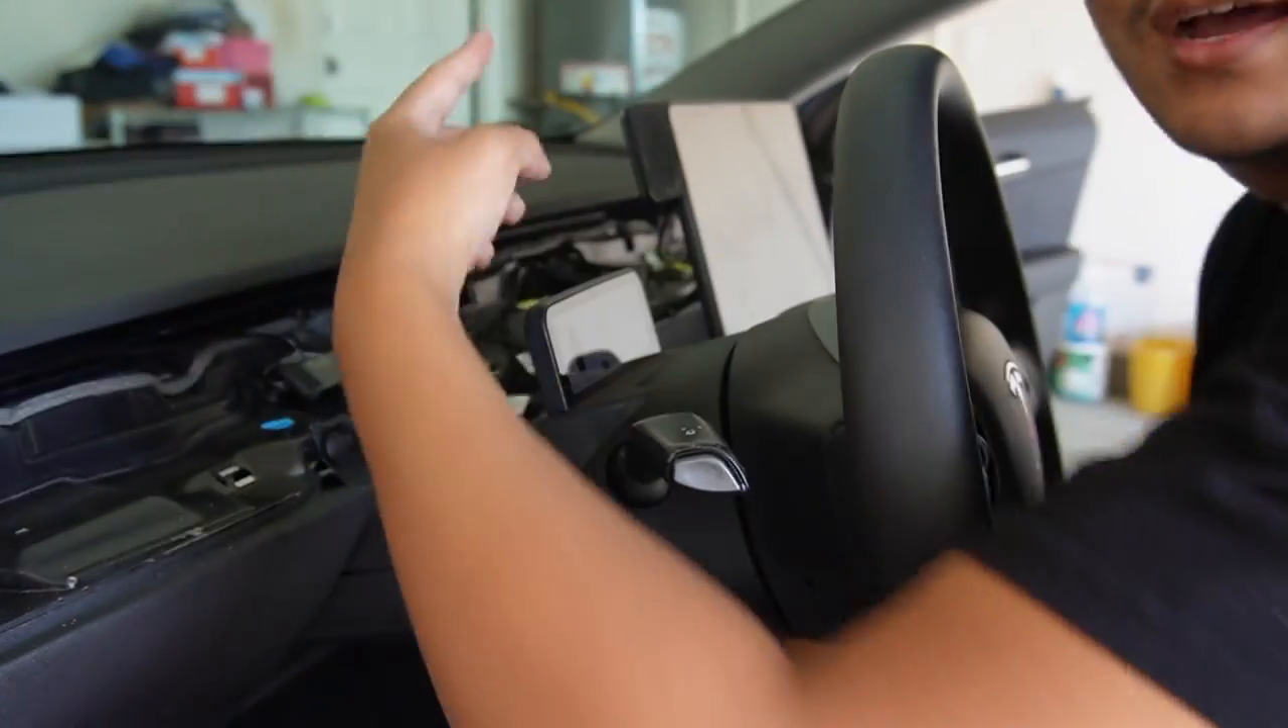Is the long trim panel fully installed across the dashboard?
No.